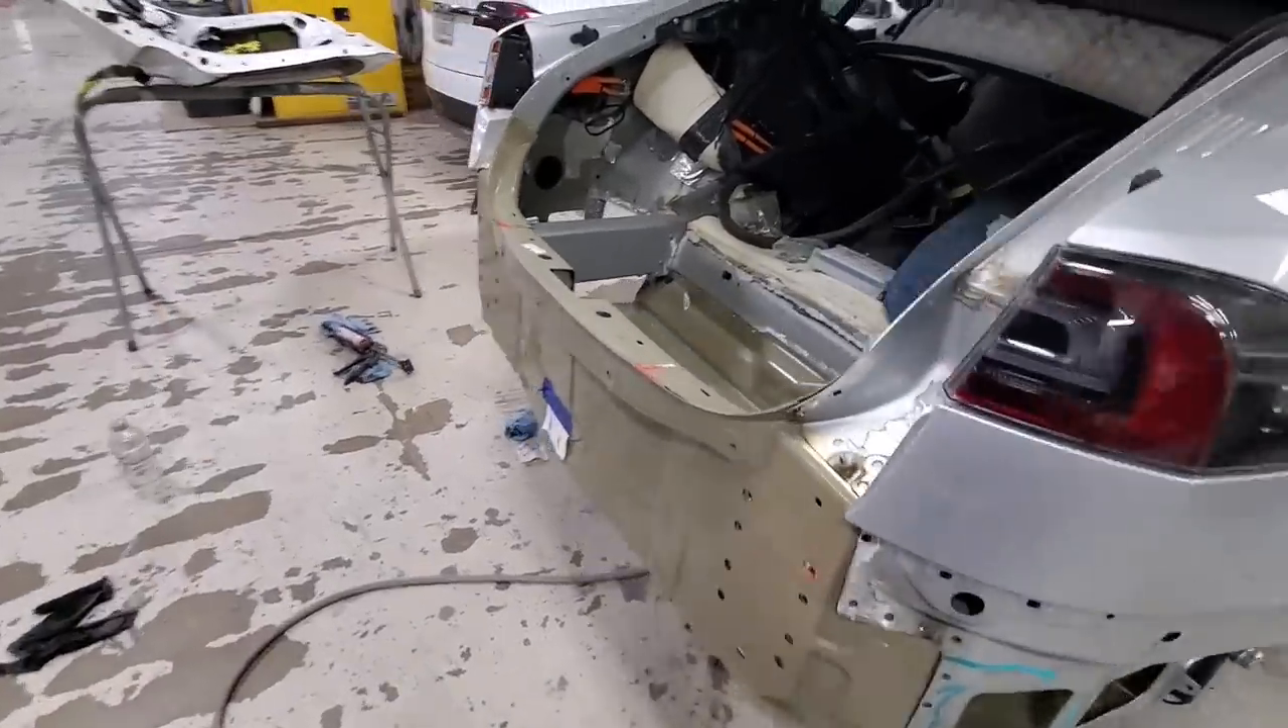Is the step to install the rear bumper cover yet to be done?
Yes.